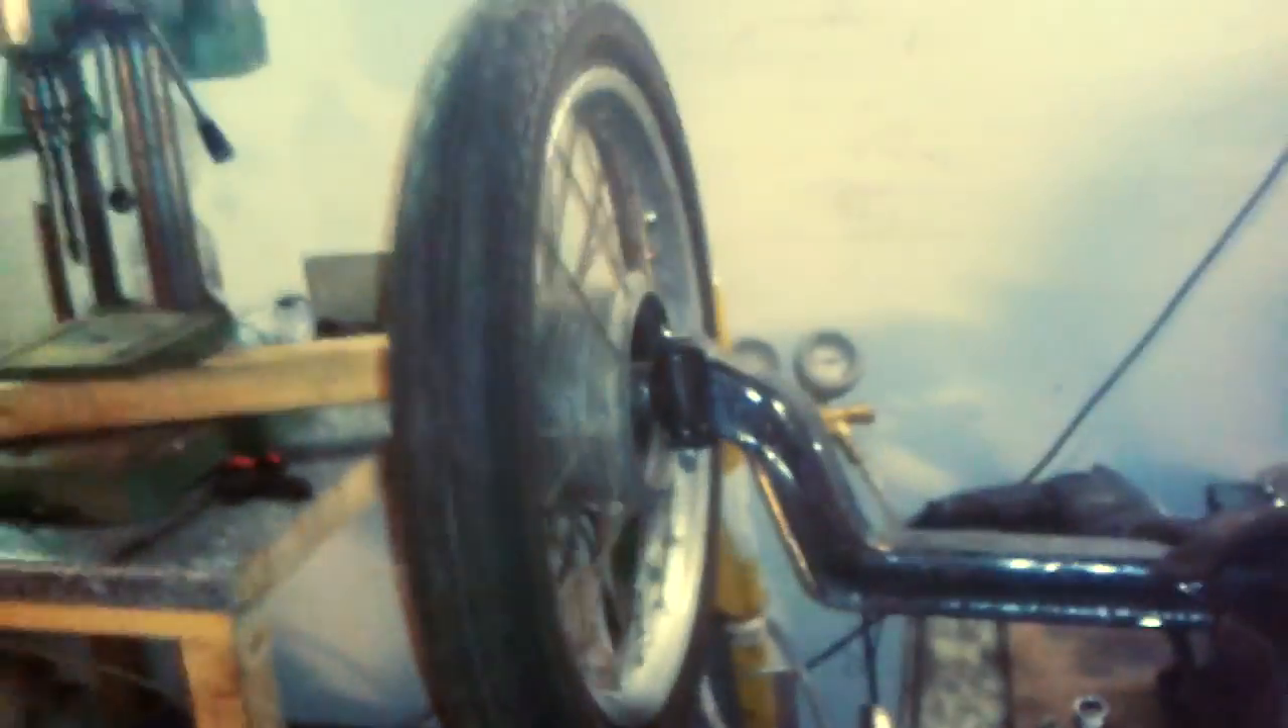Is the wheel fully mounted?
Yes.